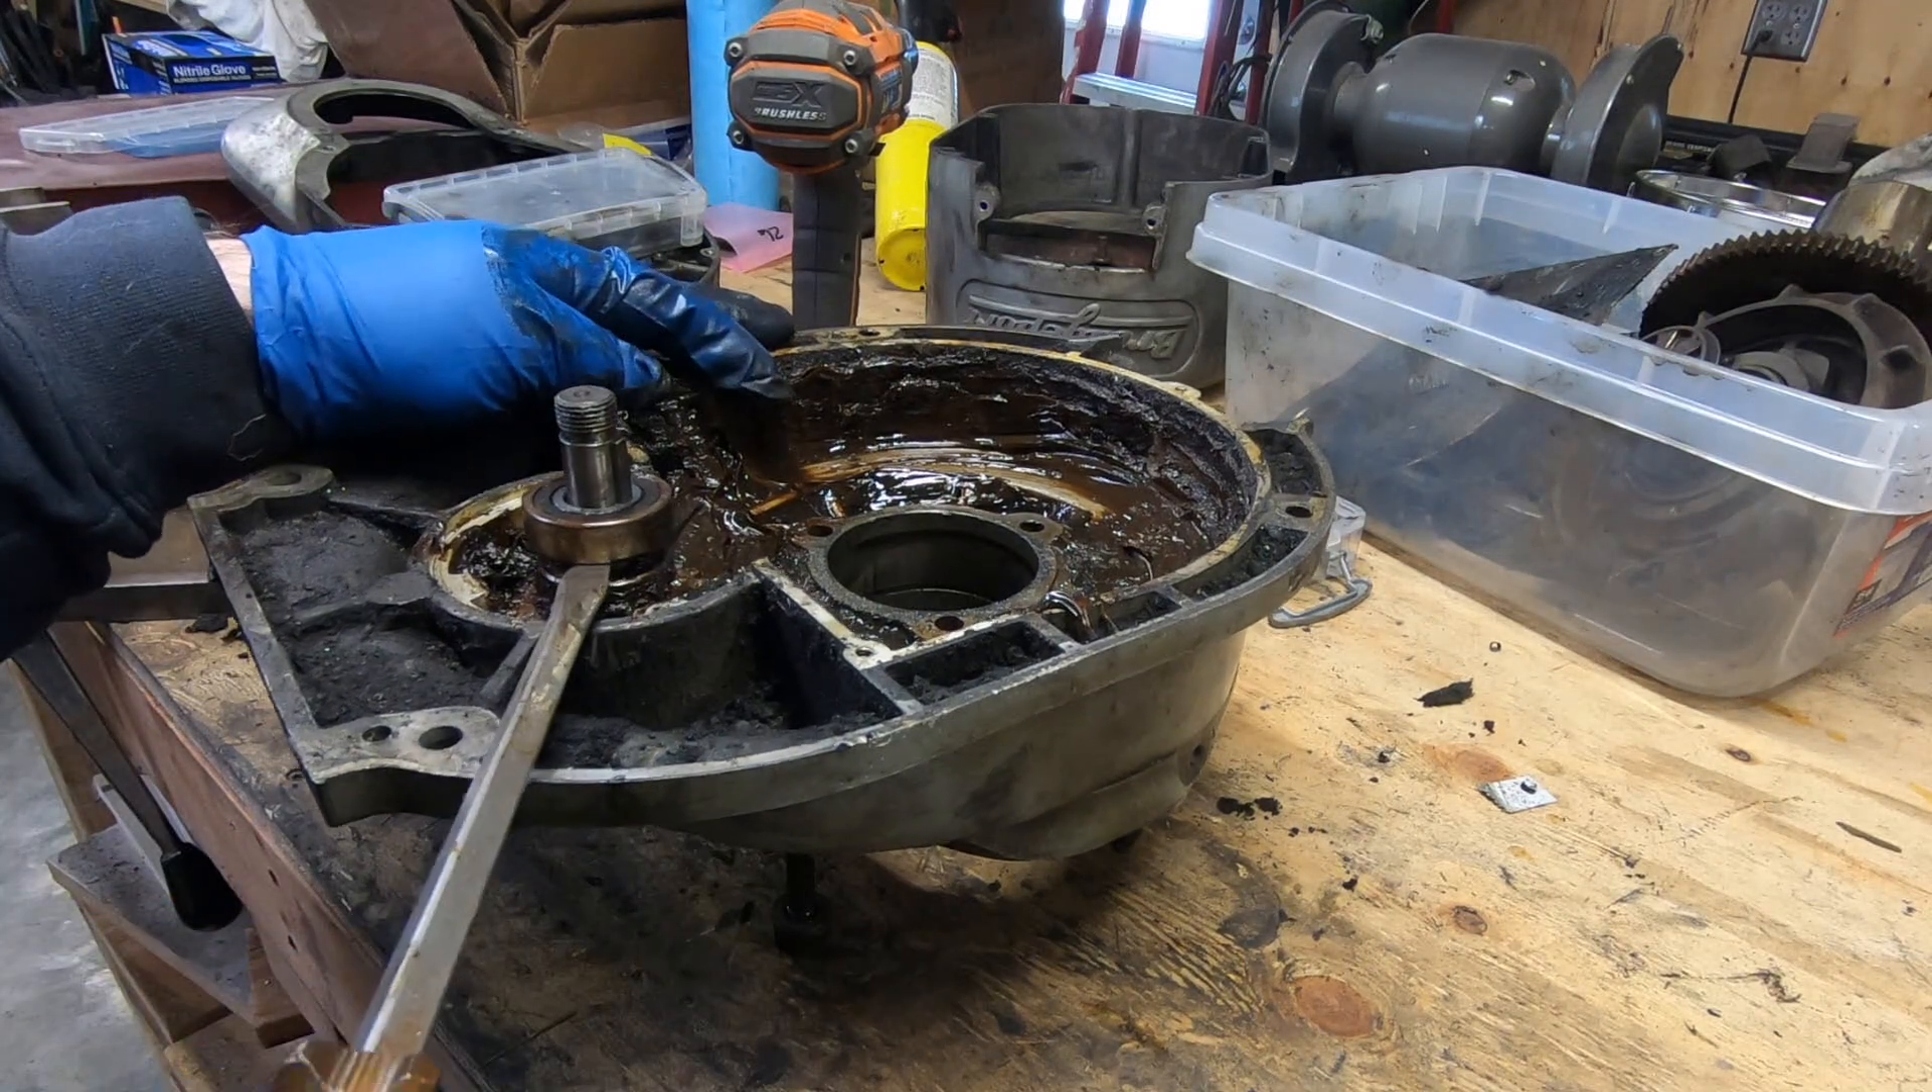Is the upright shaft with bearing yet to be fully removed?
Yes.